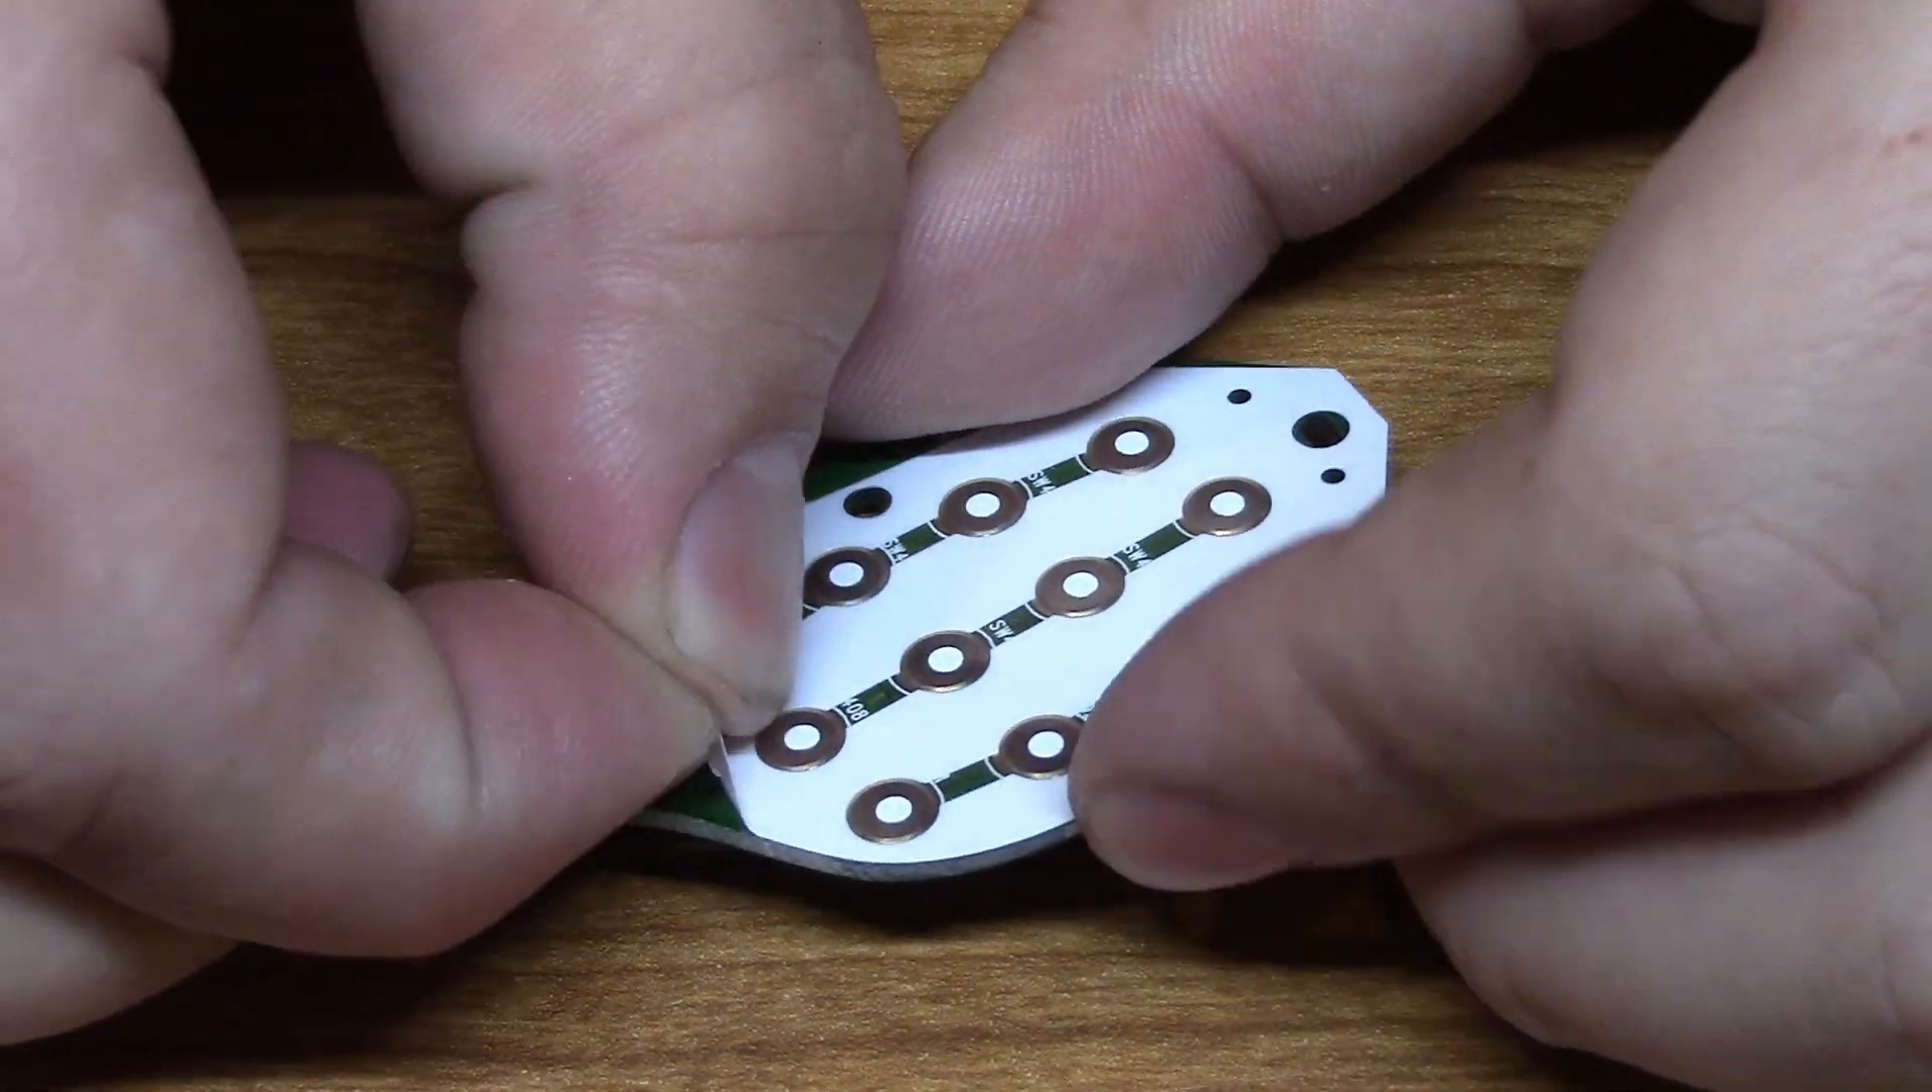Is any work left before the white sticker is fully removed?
Yes.